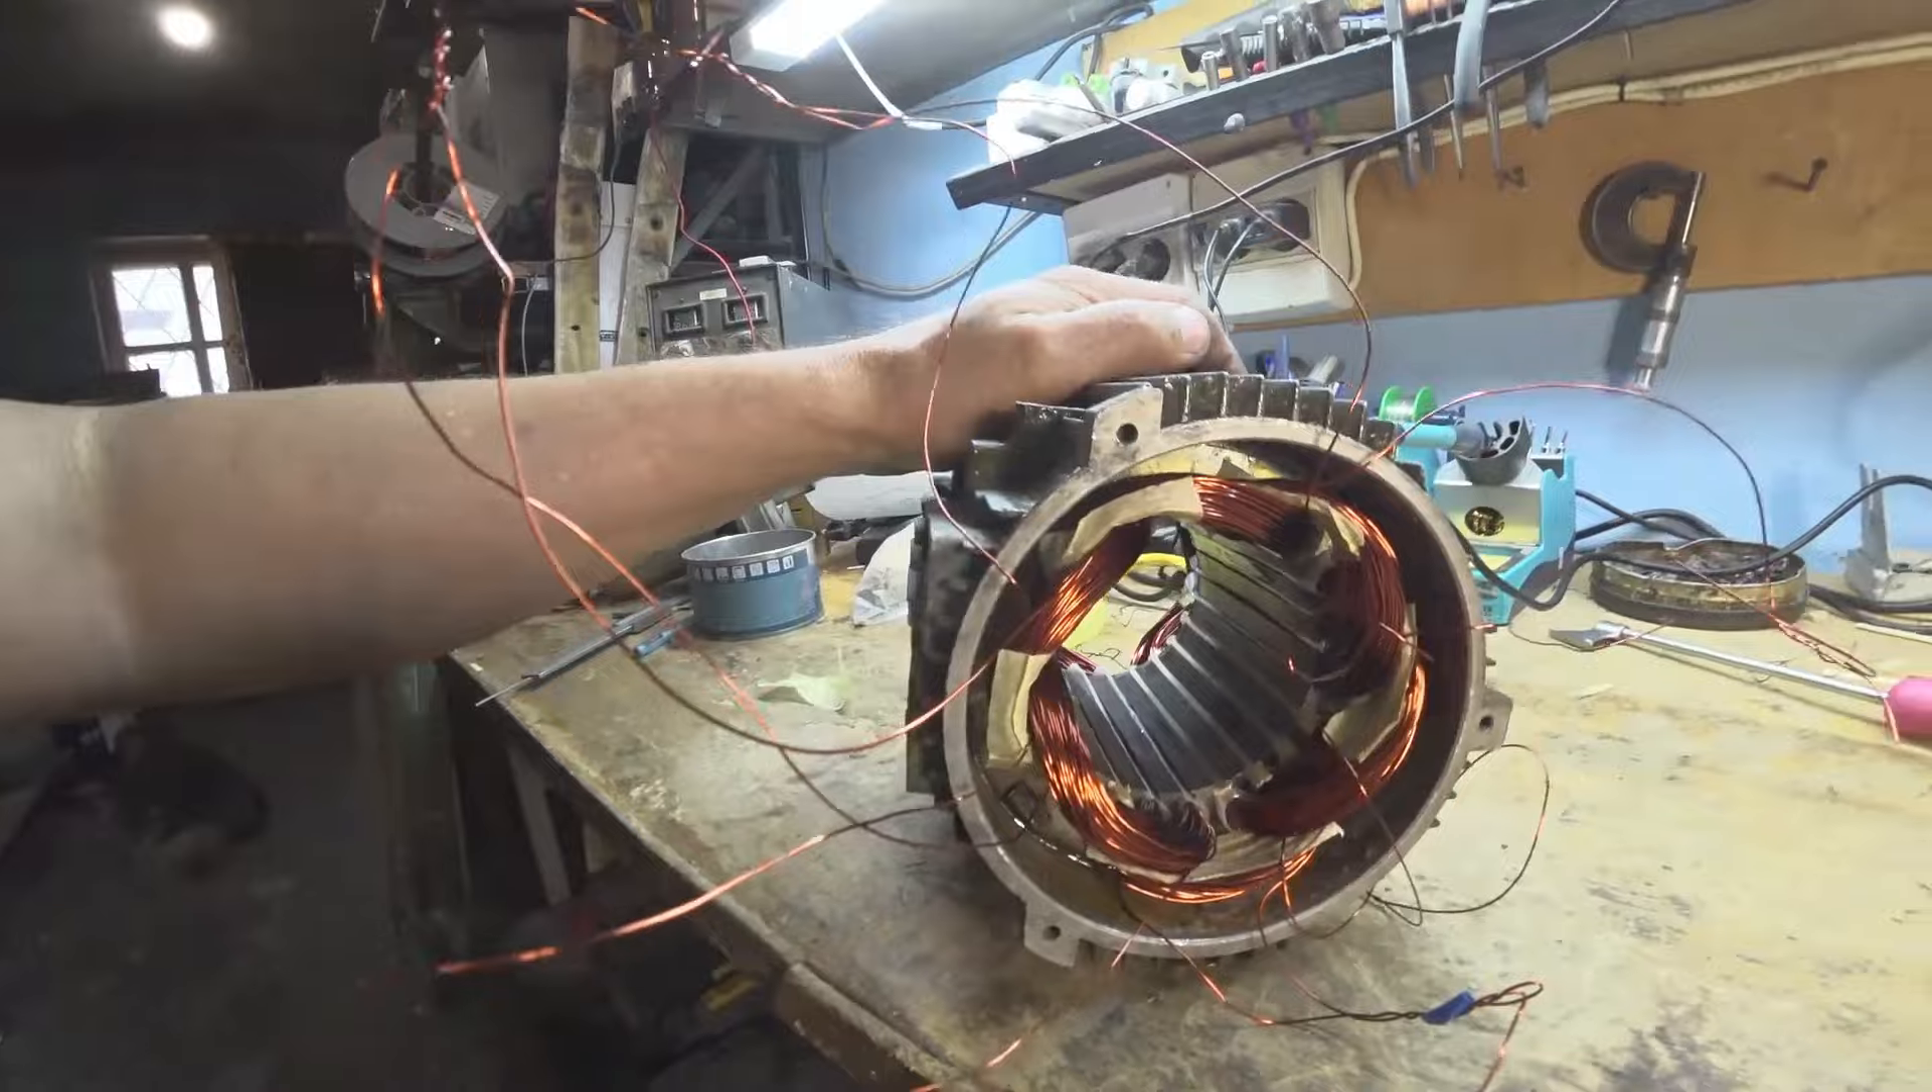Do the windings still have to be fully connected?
Yes.